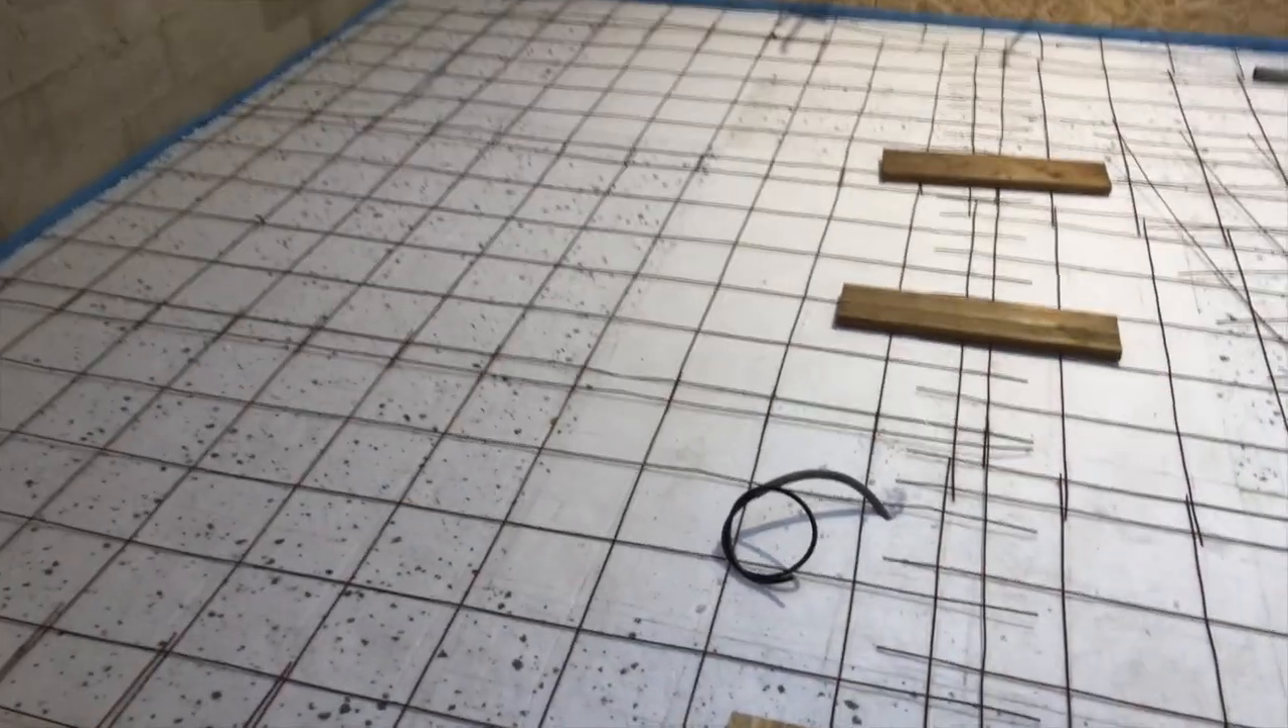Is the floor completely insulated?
Yes.